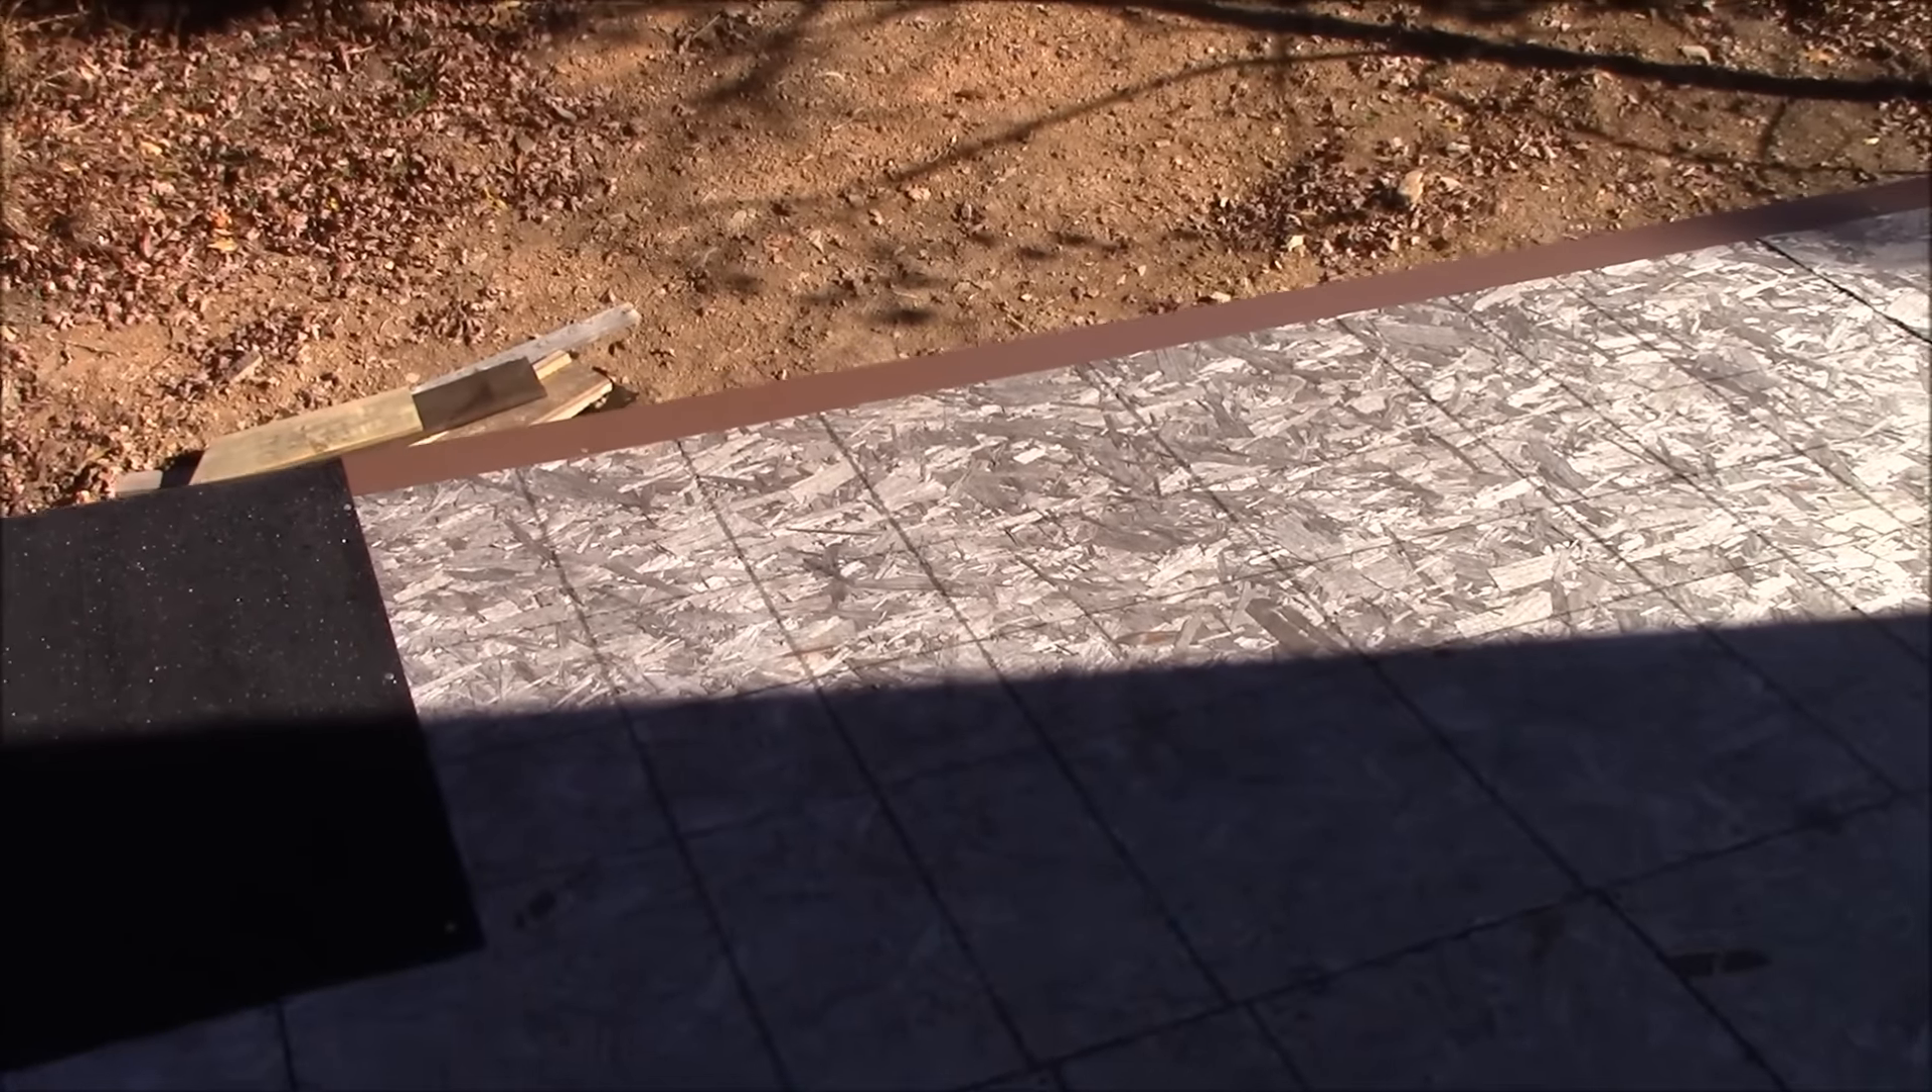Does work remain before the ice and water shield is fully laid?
Yes.